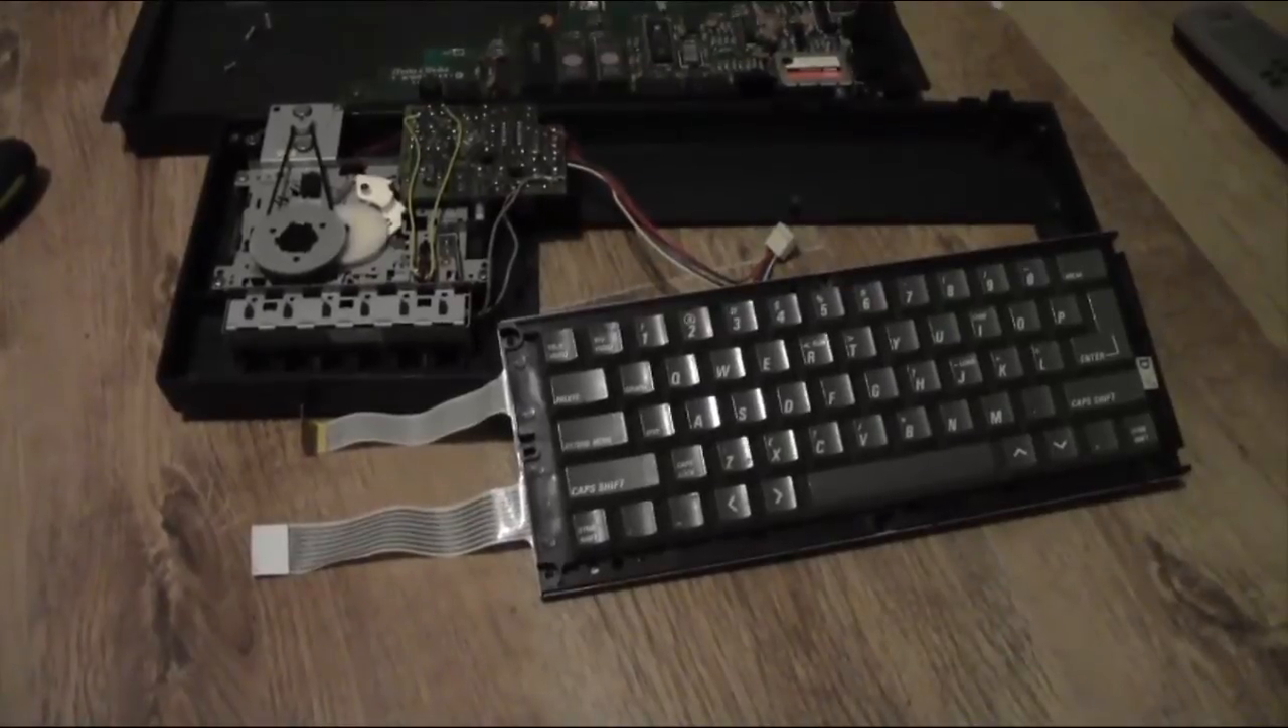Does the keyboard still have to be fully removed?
No.